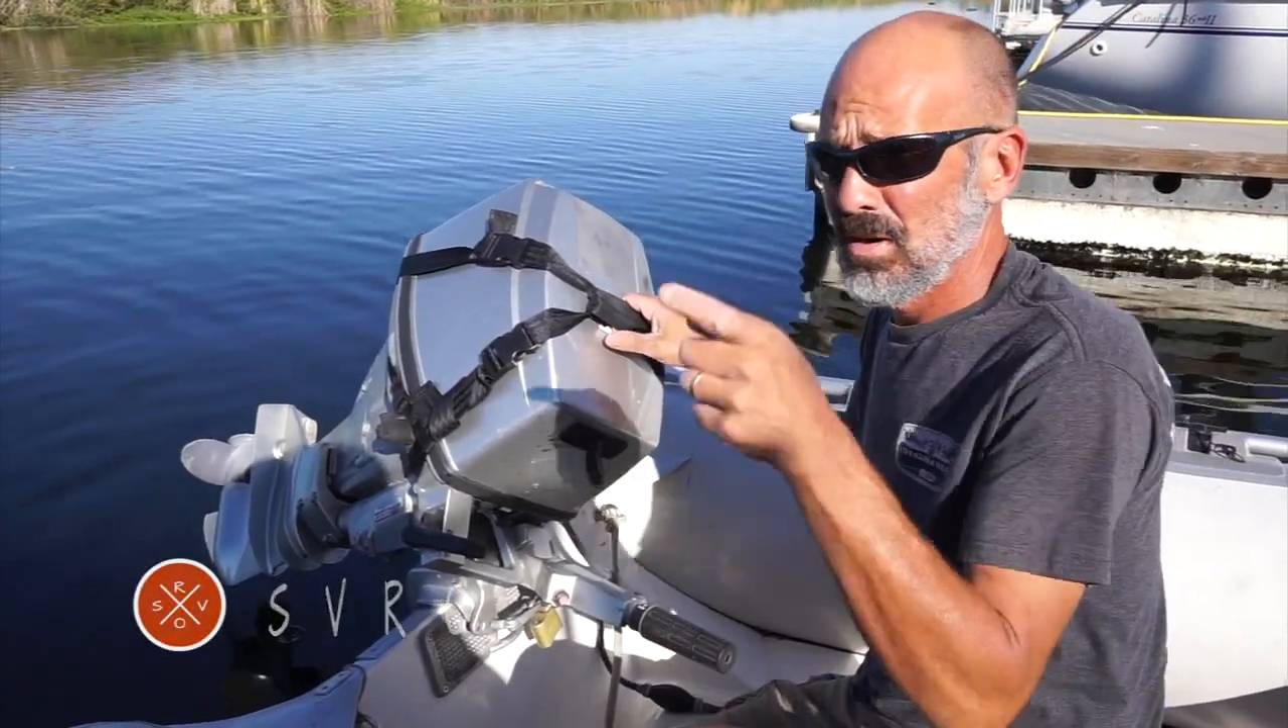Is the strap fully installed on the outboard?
Yes.